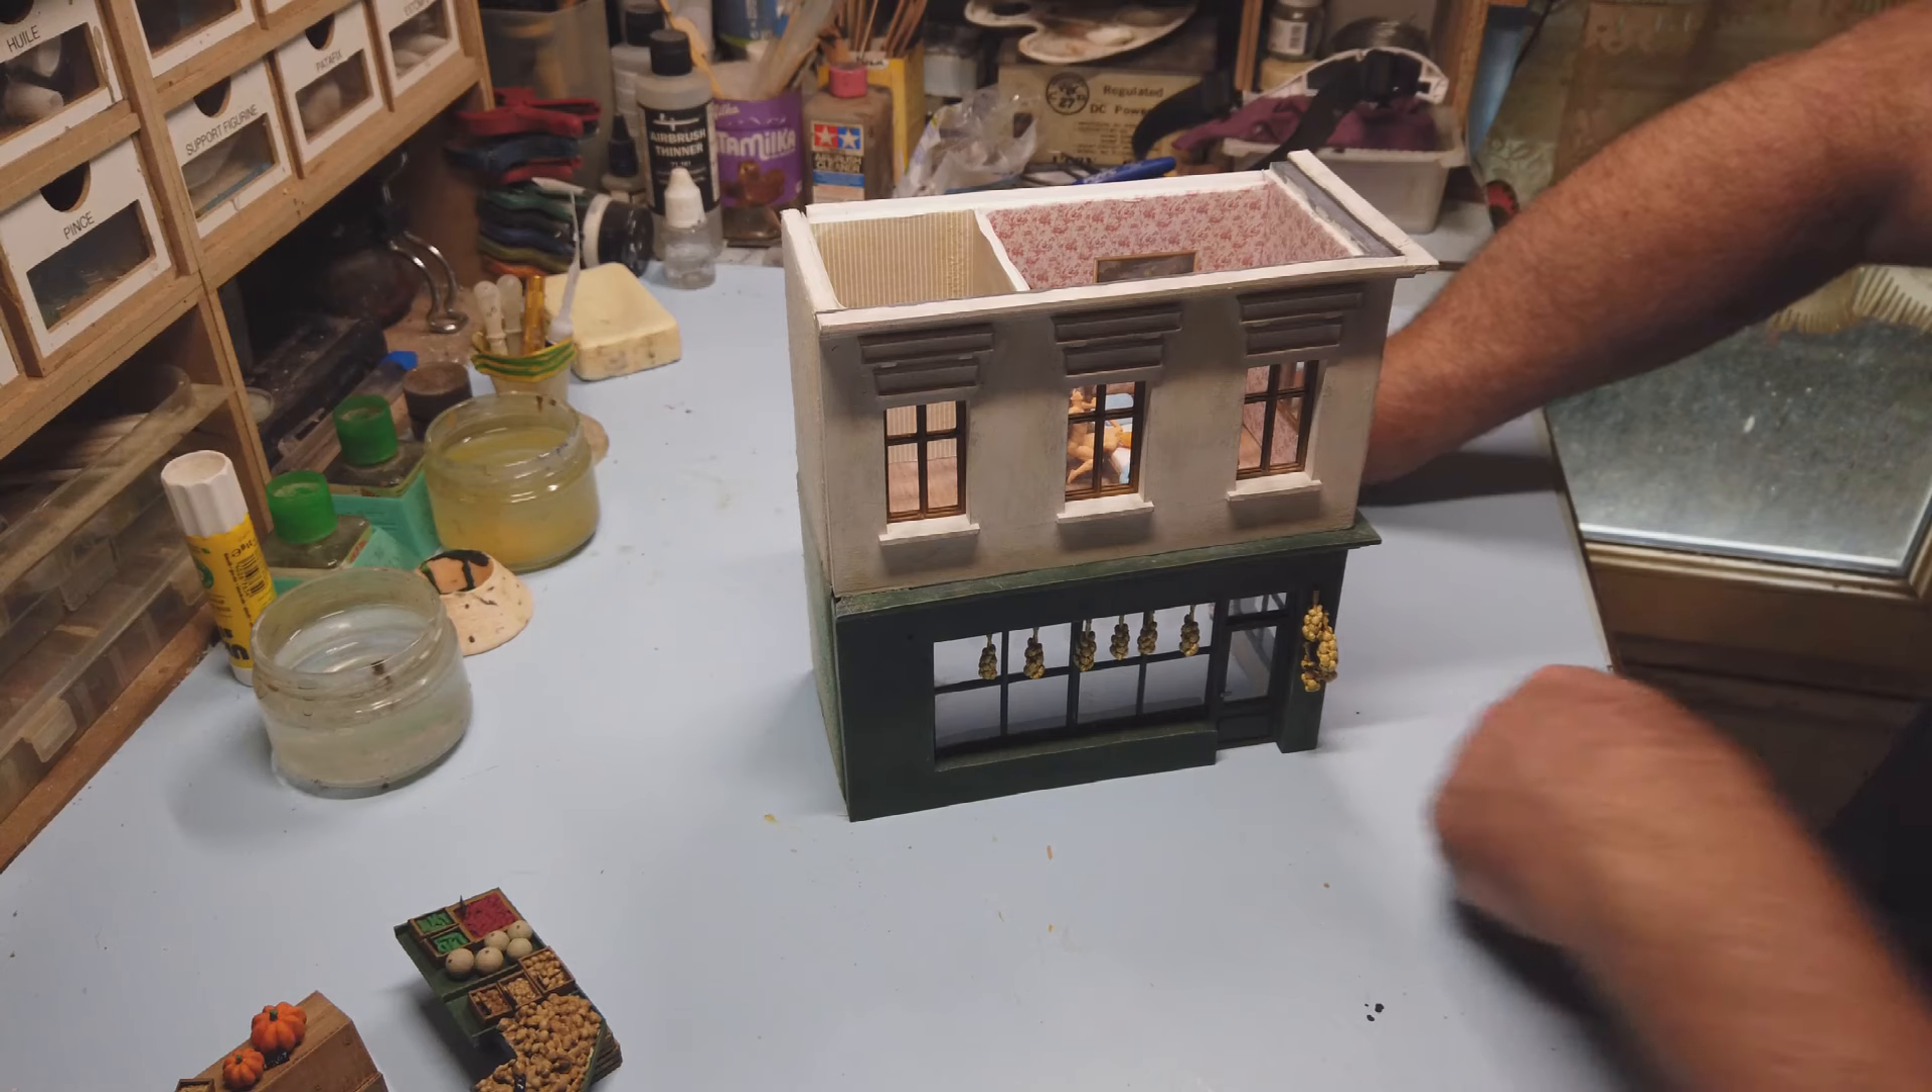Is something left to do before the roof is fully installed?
Yes.